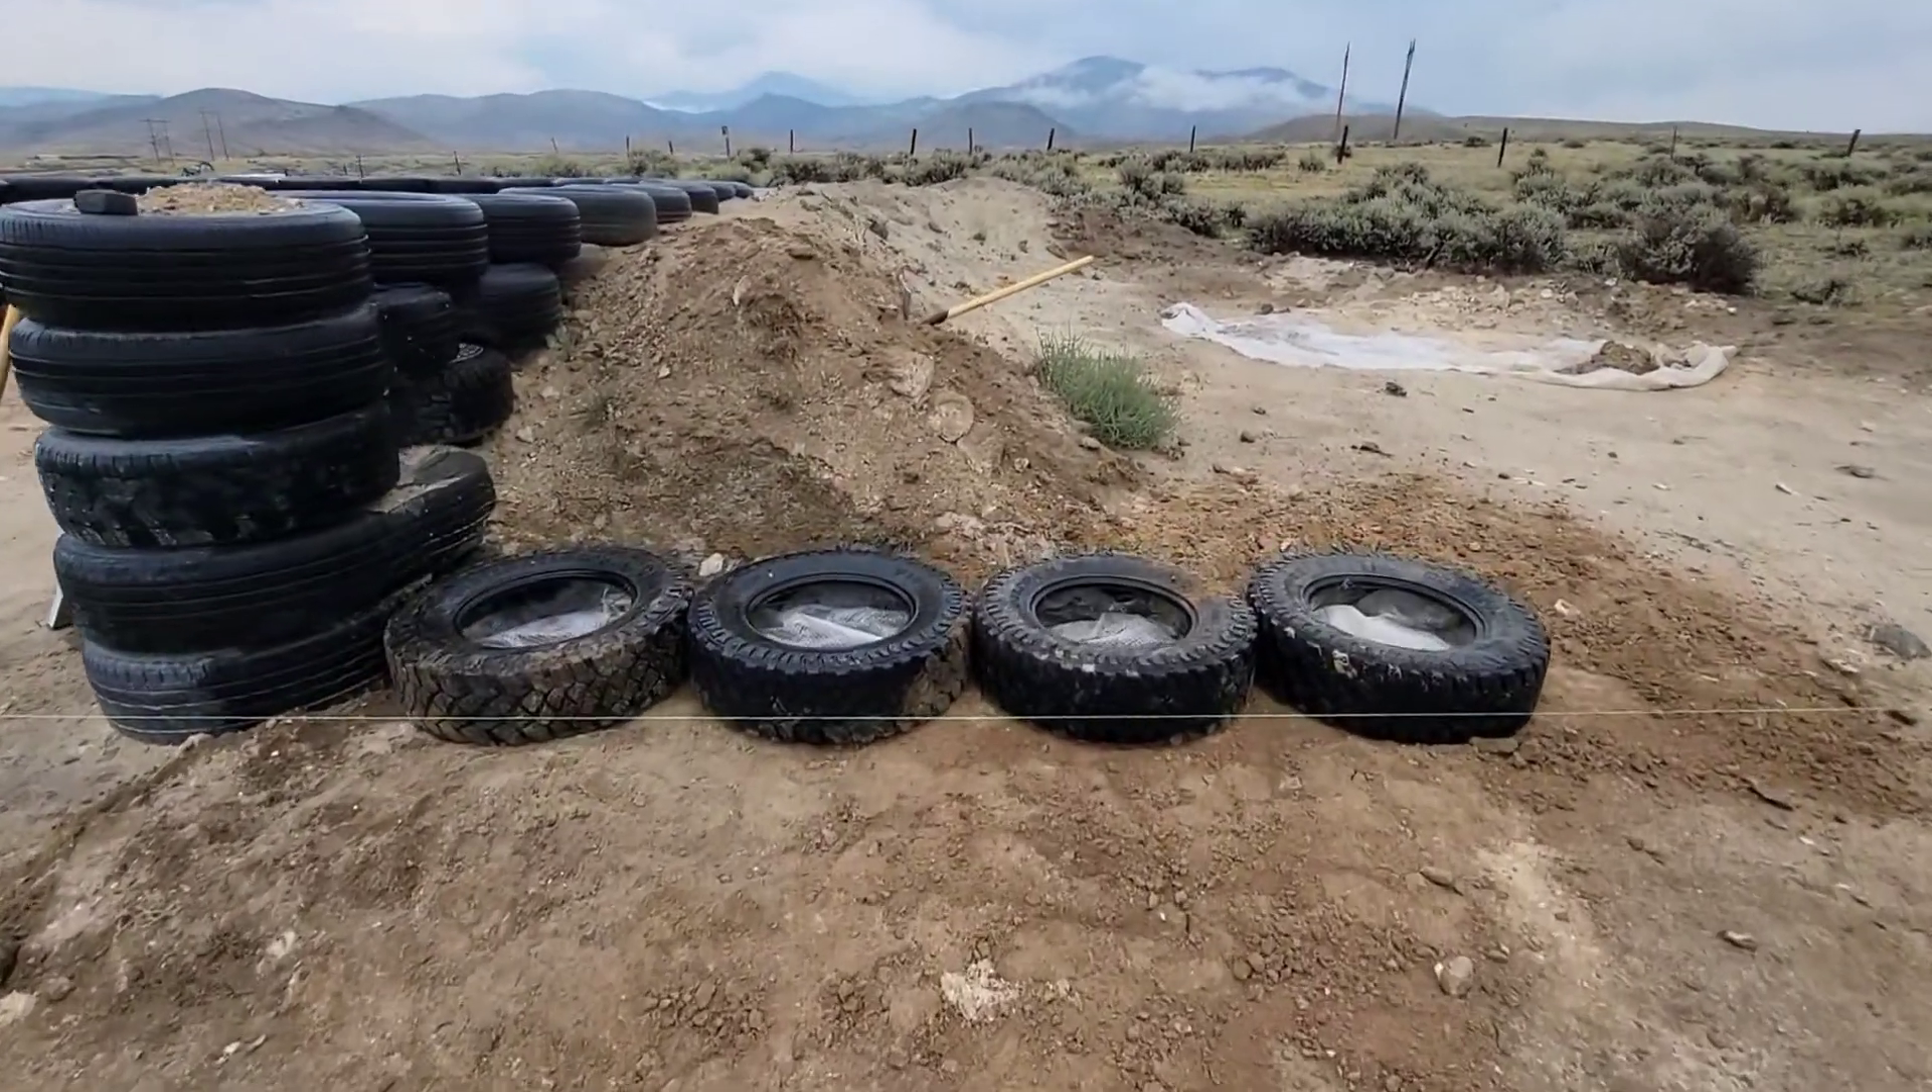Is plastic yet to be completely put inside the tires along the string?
No.